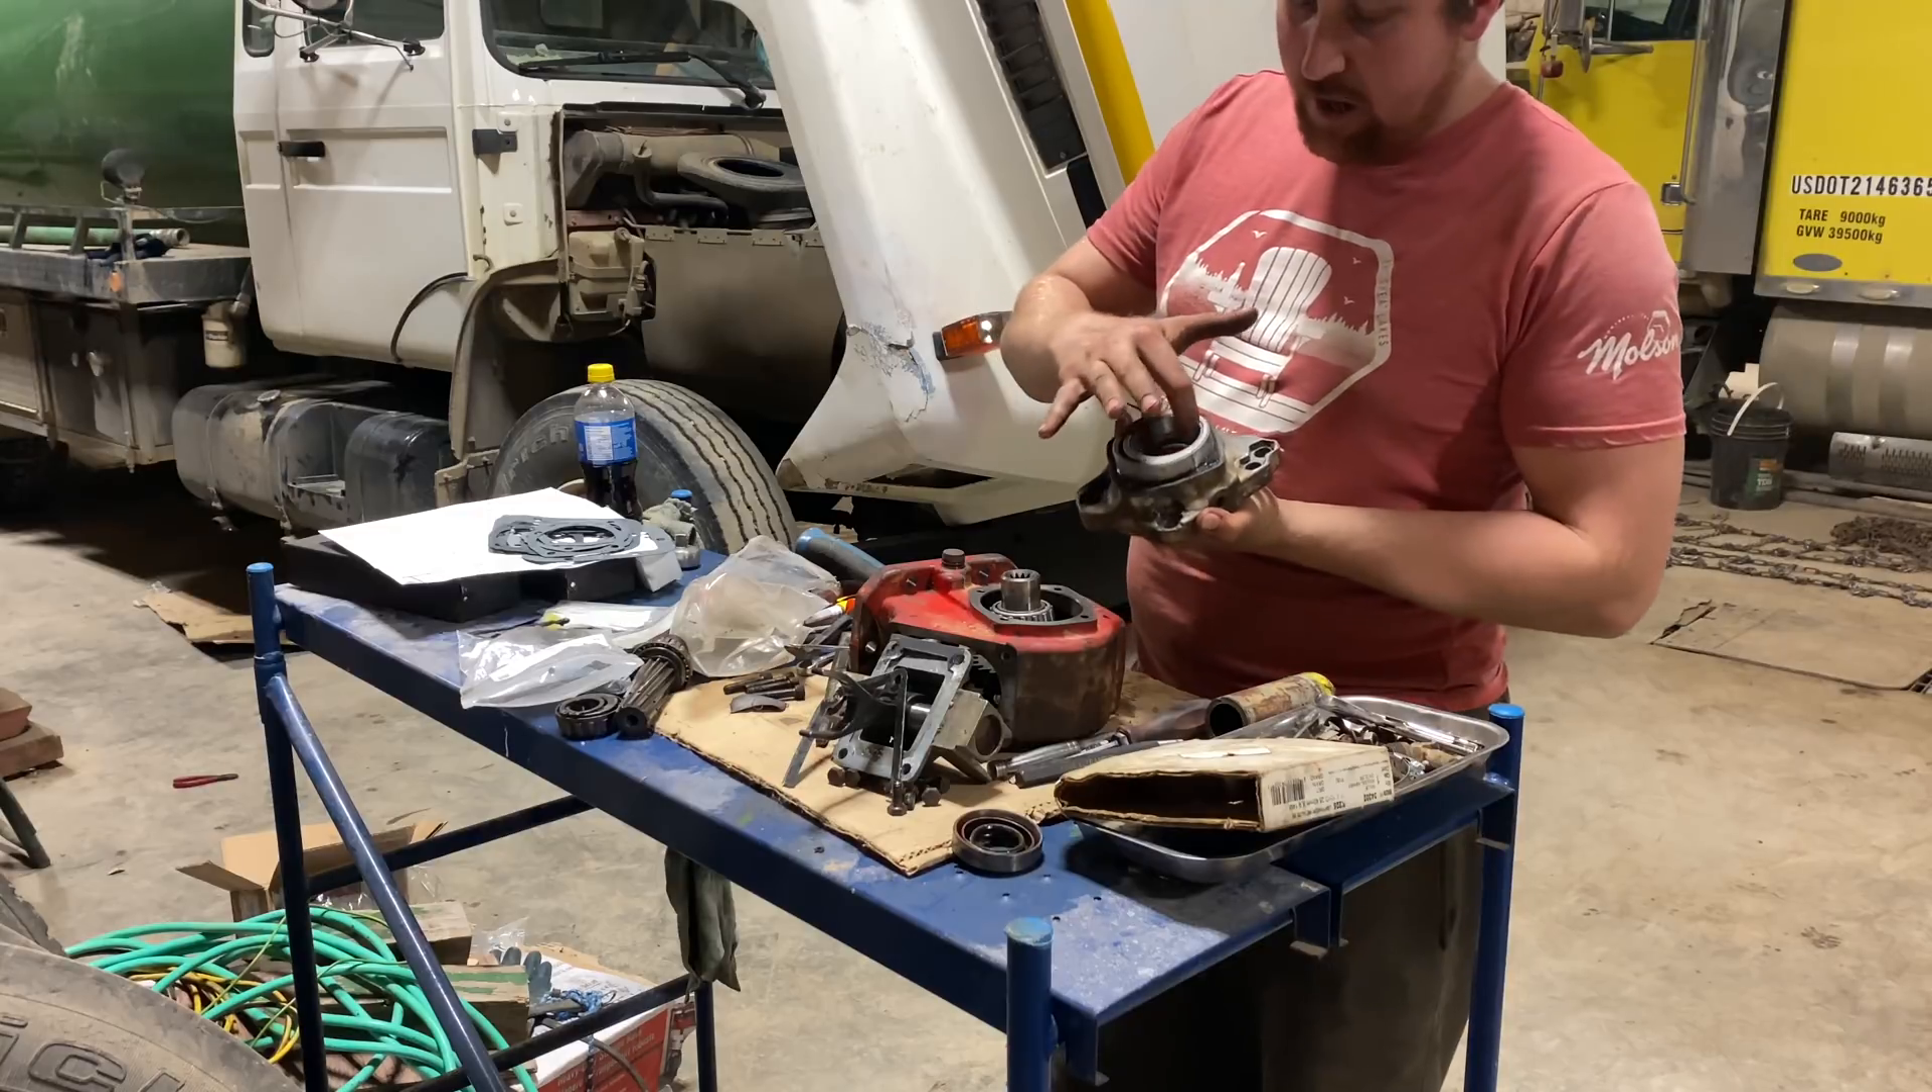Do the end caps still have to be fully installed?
Yes.